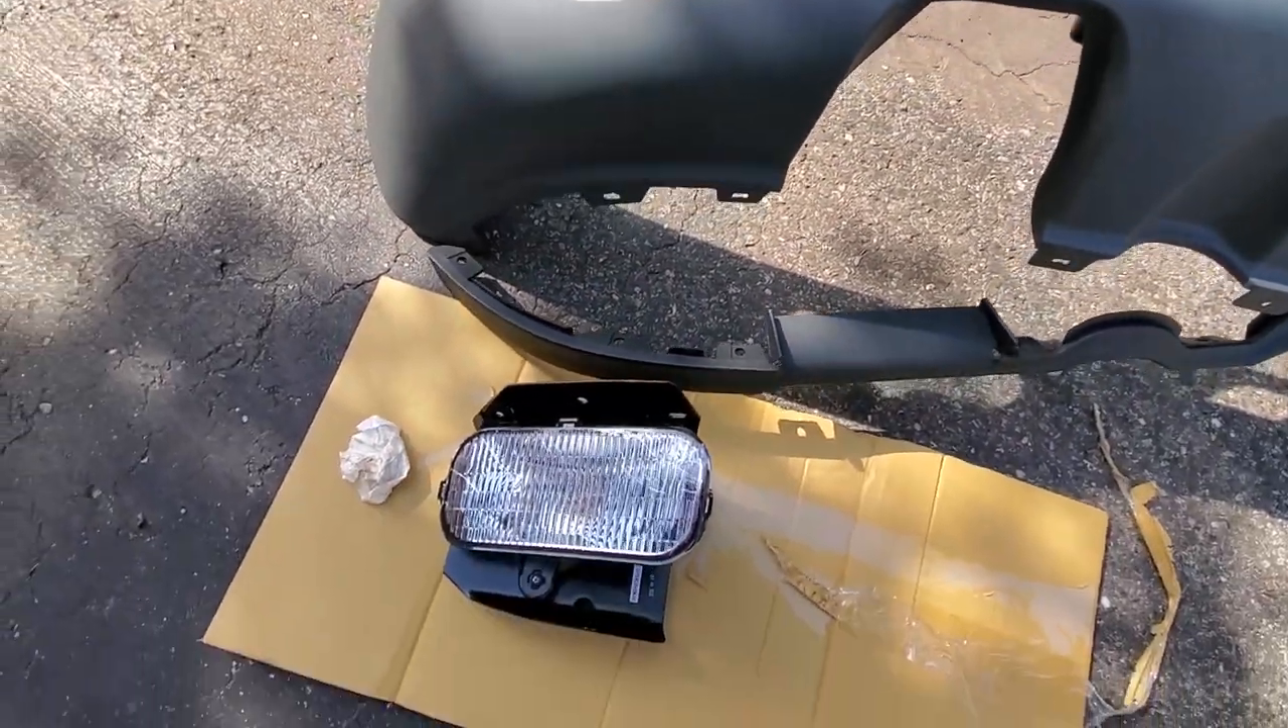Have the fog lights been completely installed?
No.